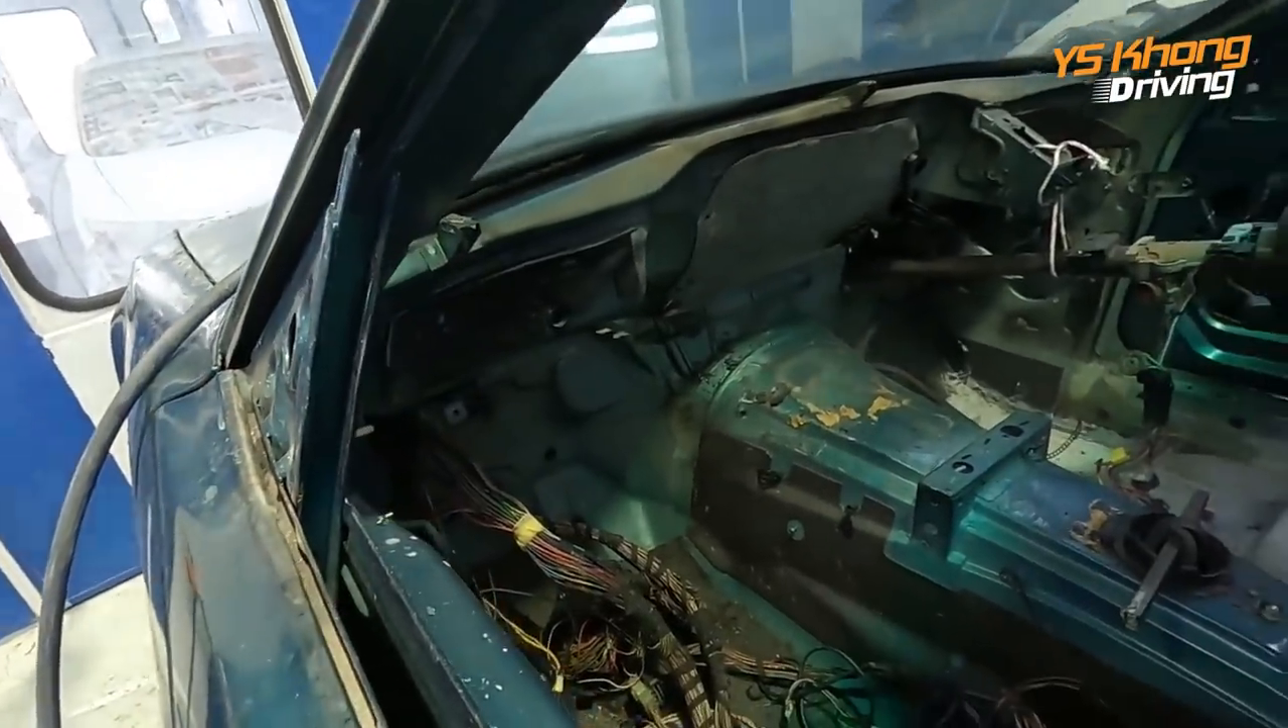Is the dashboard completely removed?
Yes.